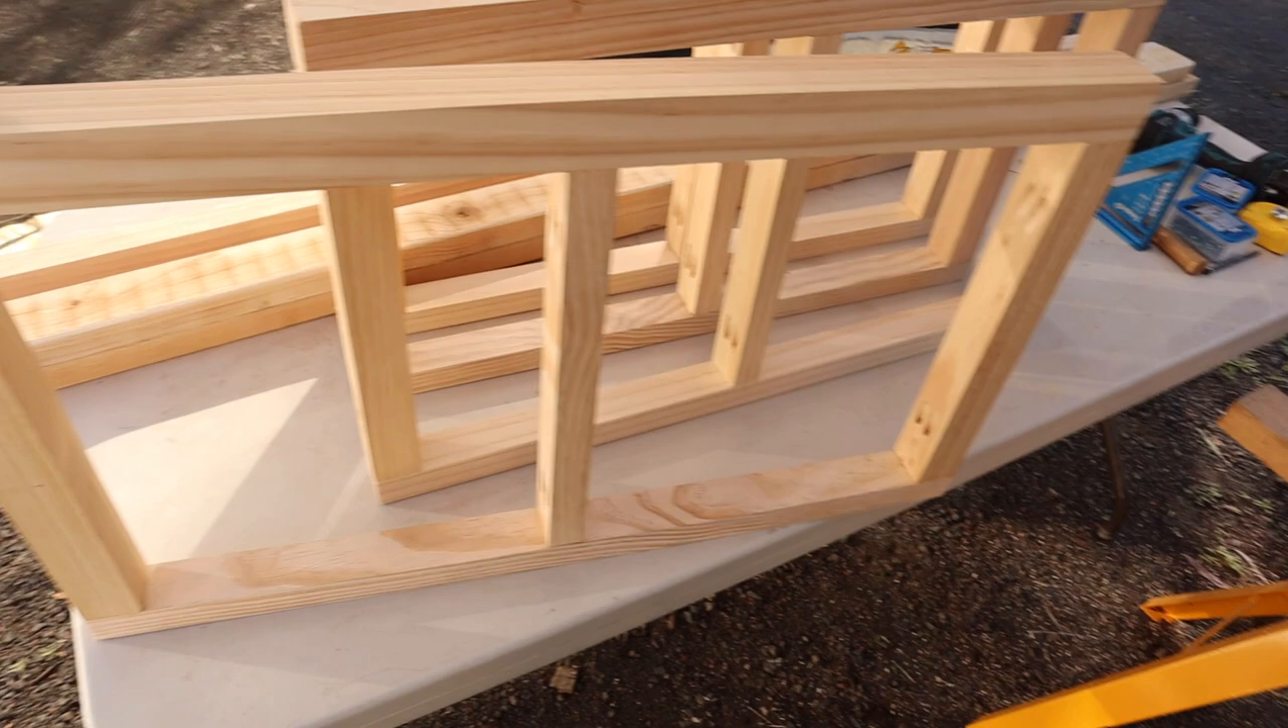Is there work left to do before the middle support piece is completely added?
No.